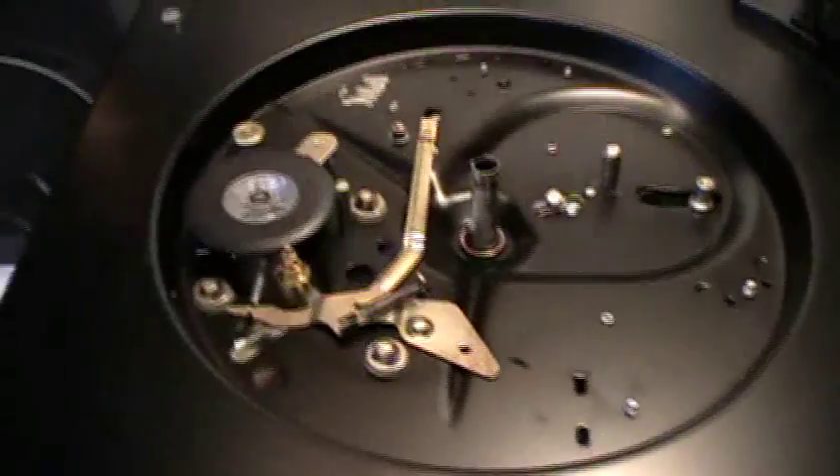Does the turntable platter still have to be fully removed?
No.